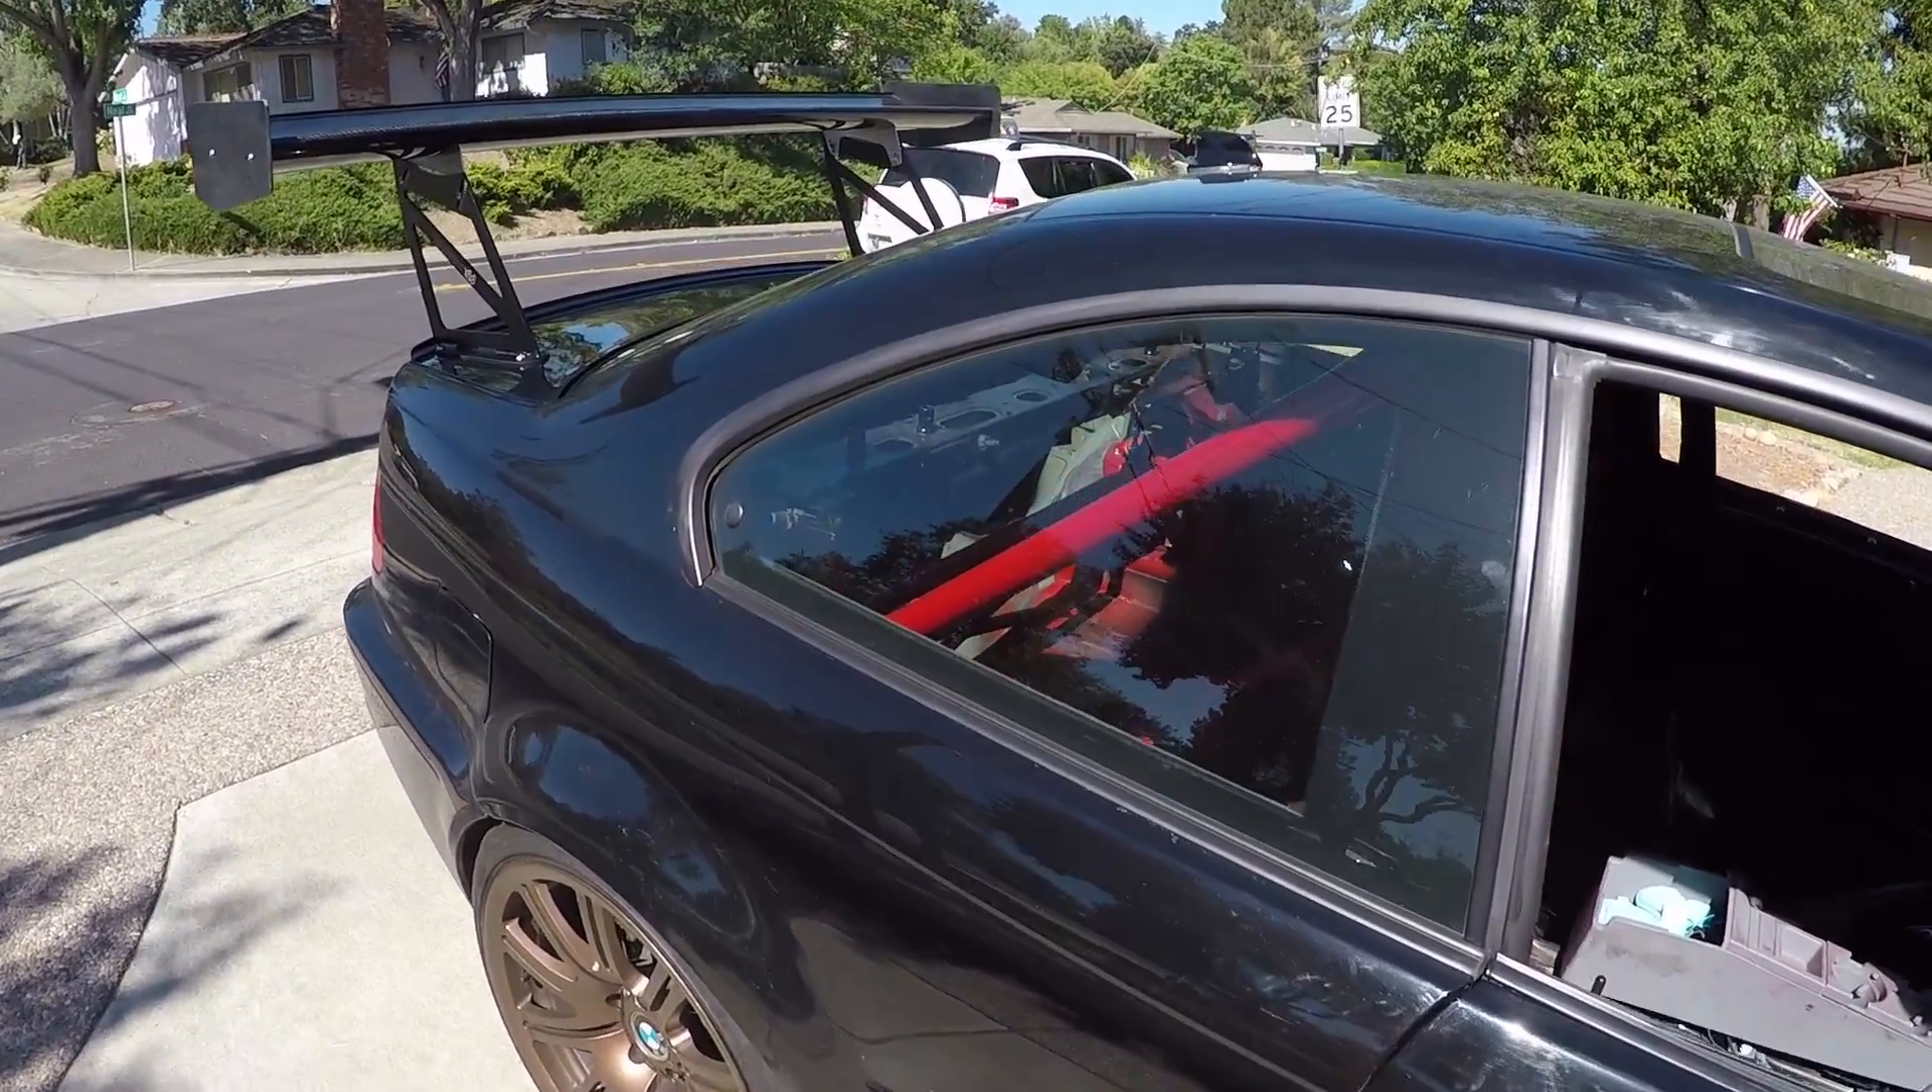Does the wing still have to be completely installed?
No.